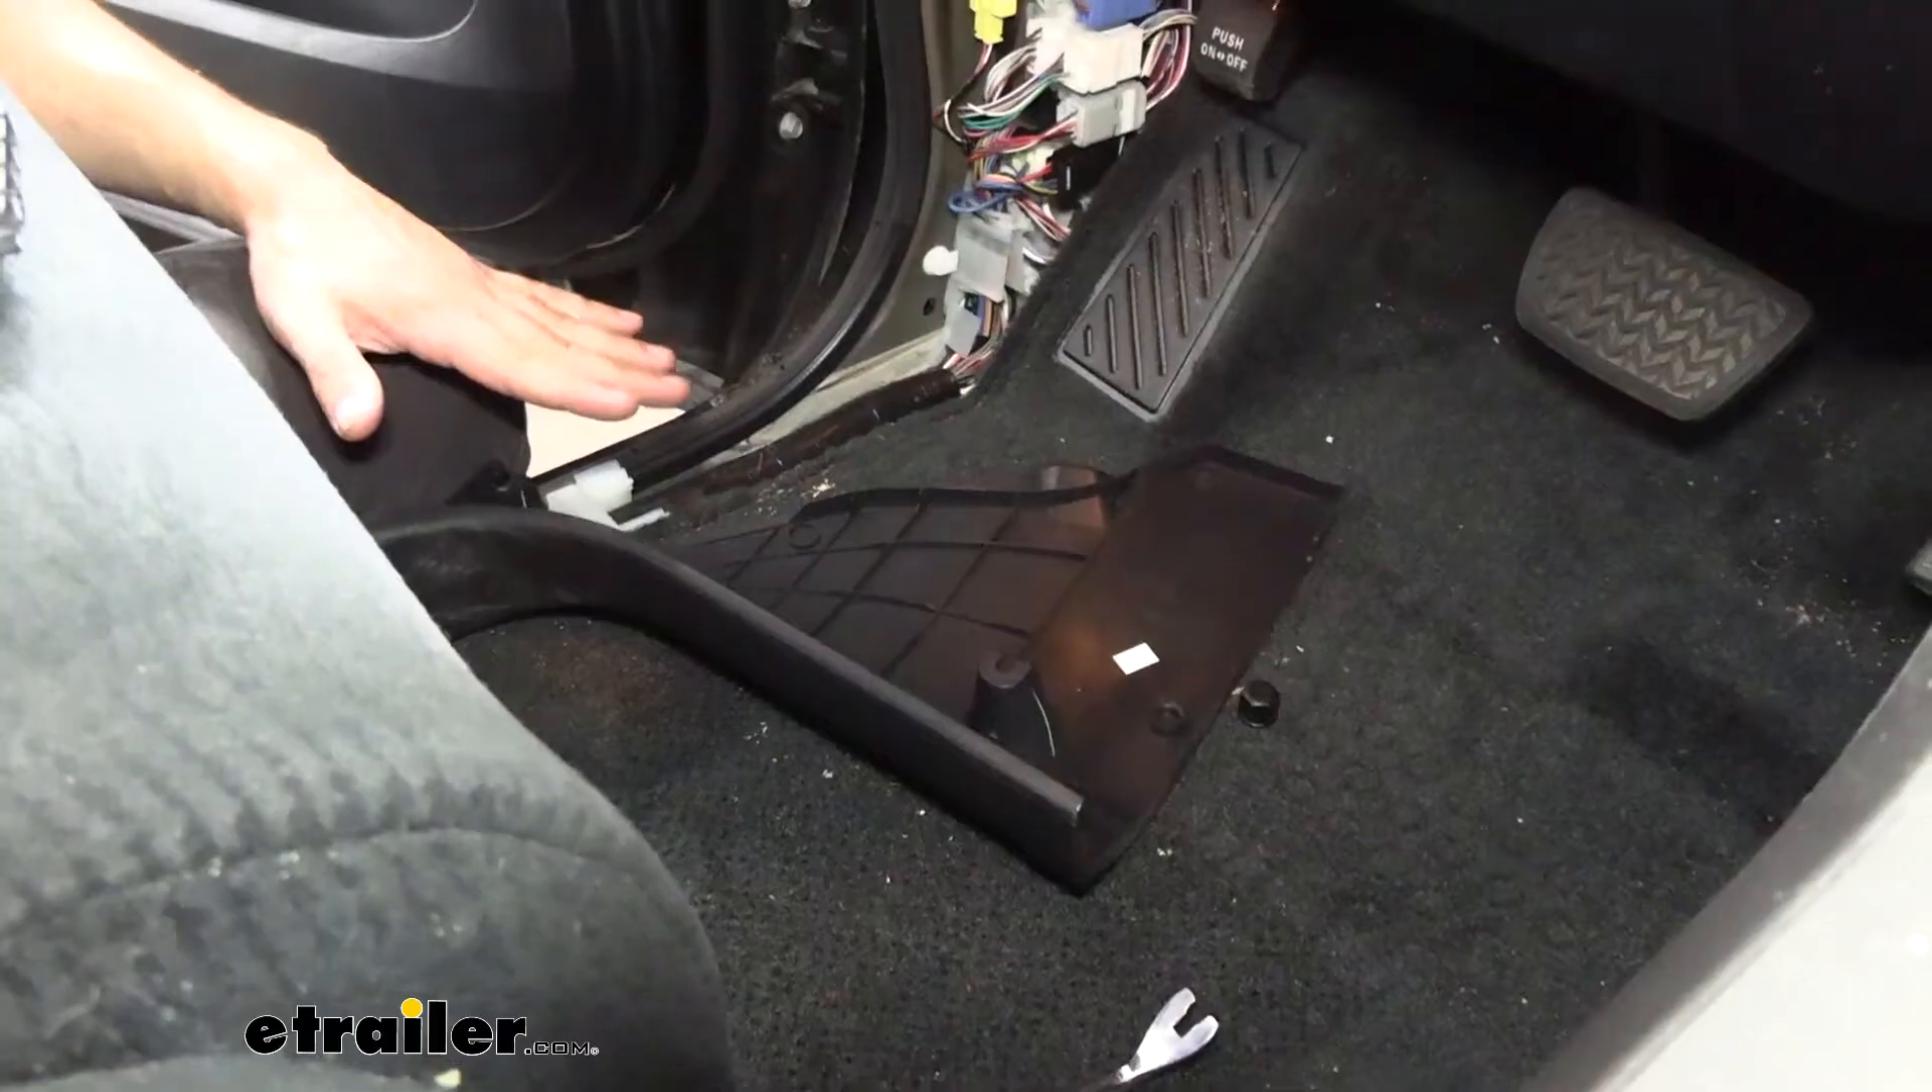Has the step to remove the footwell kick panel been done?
Yes.